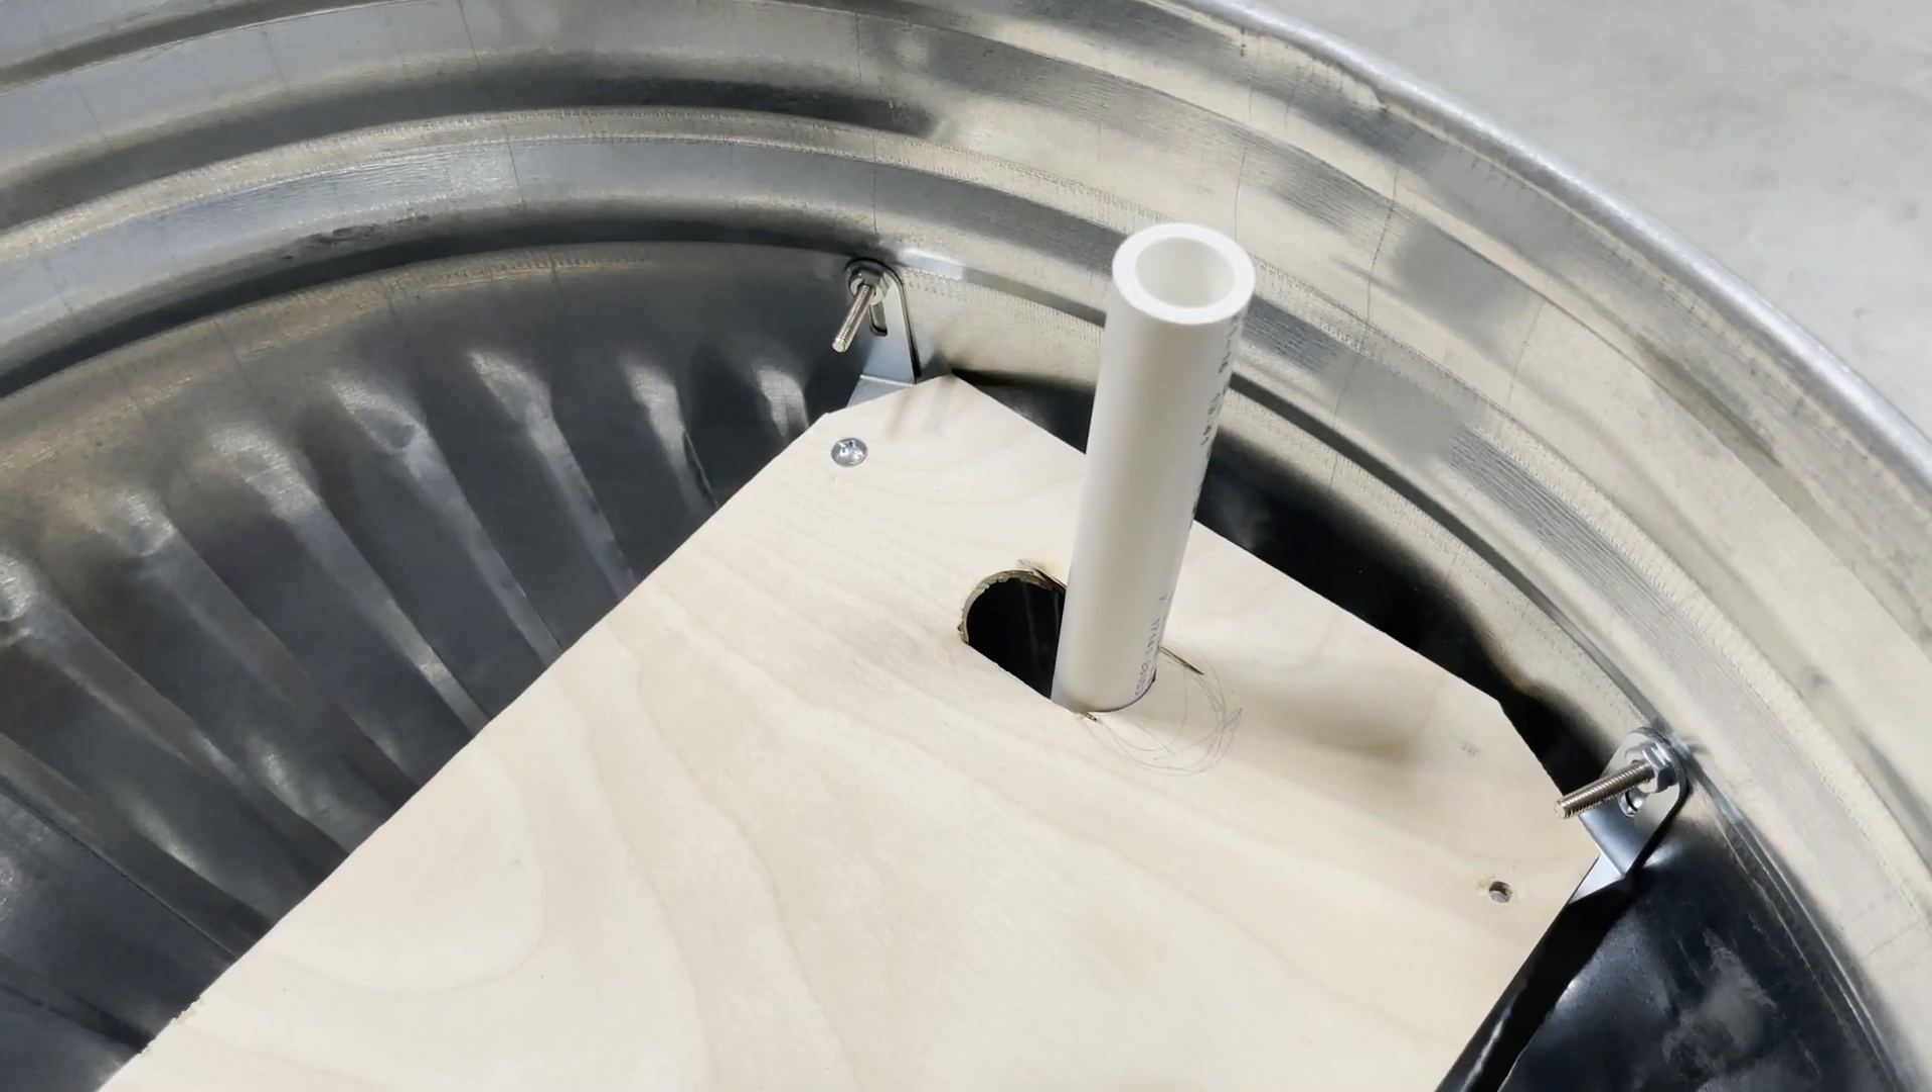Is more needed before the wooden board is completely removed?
Yes.